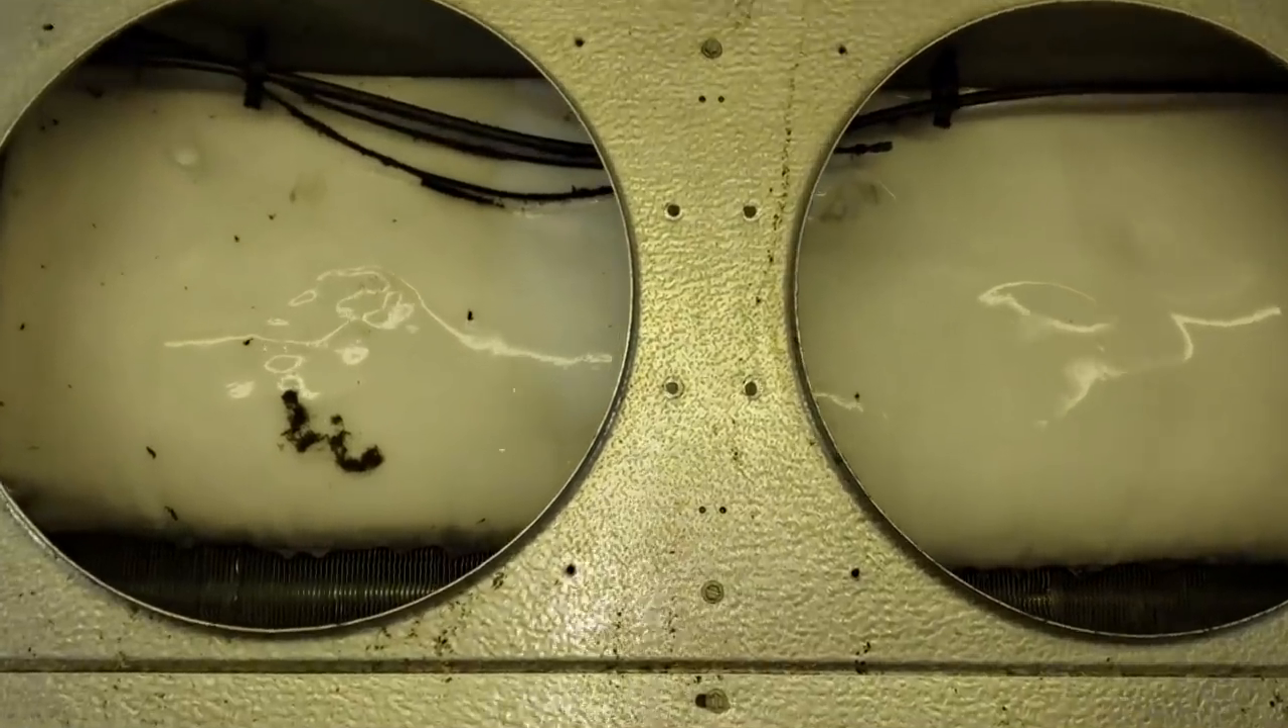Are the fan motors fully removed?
Yes.